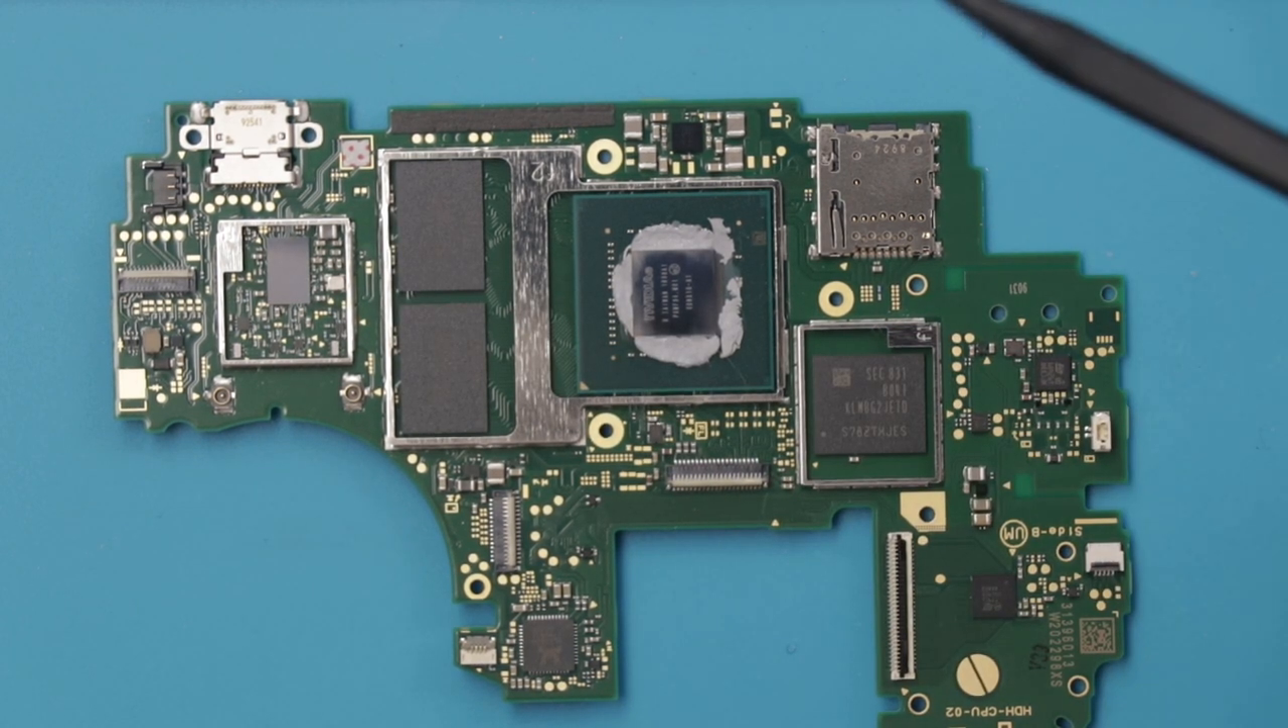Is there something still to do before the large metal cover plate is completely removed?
No.